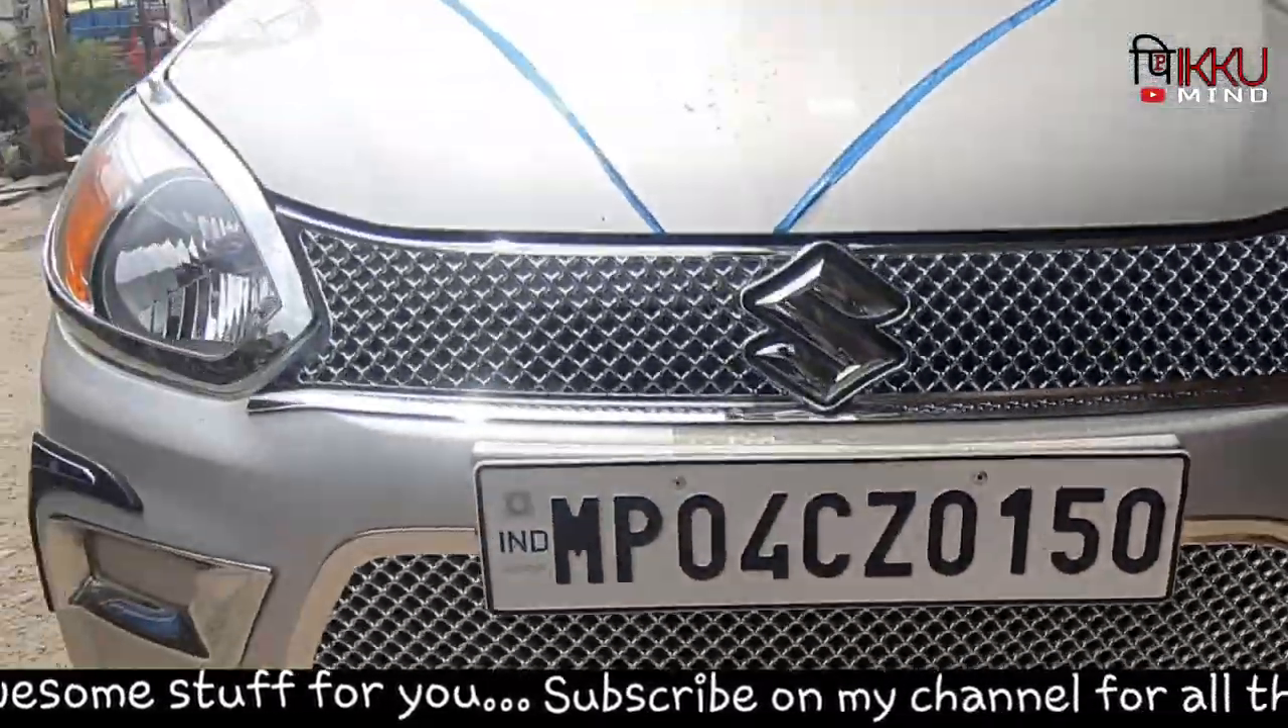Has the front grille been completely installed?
Yes.